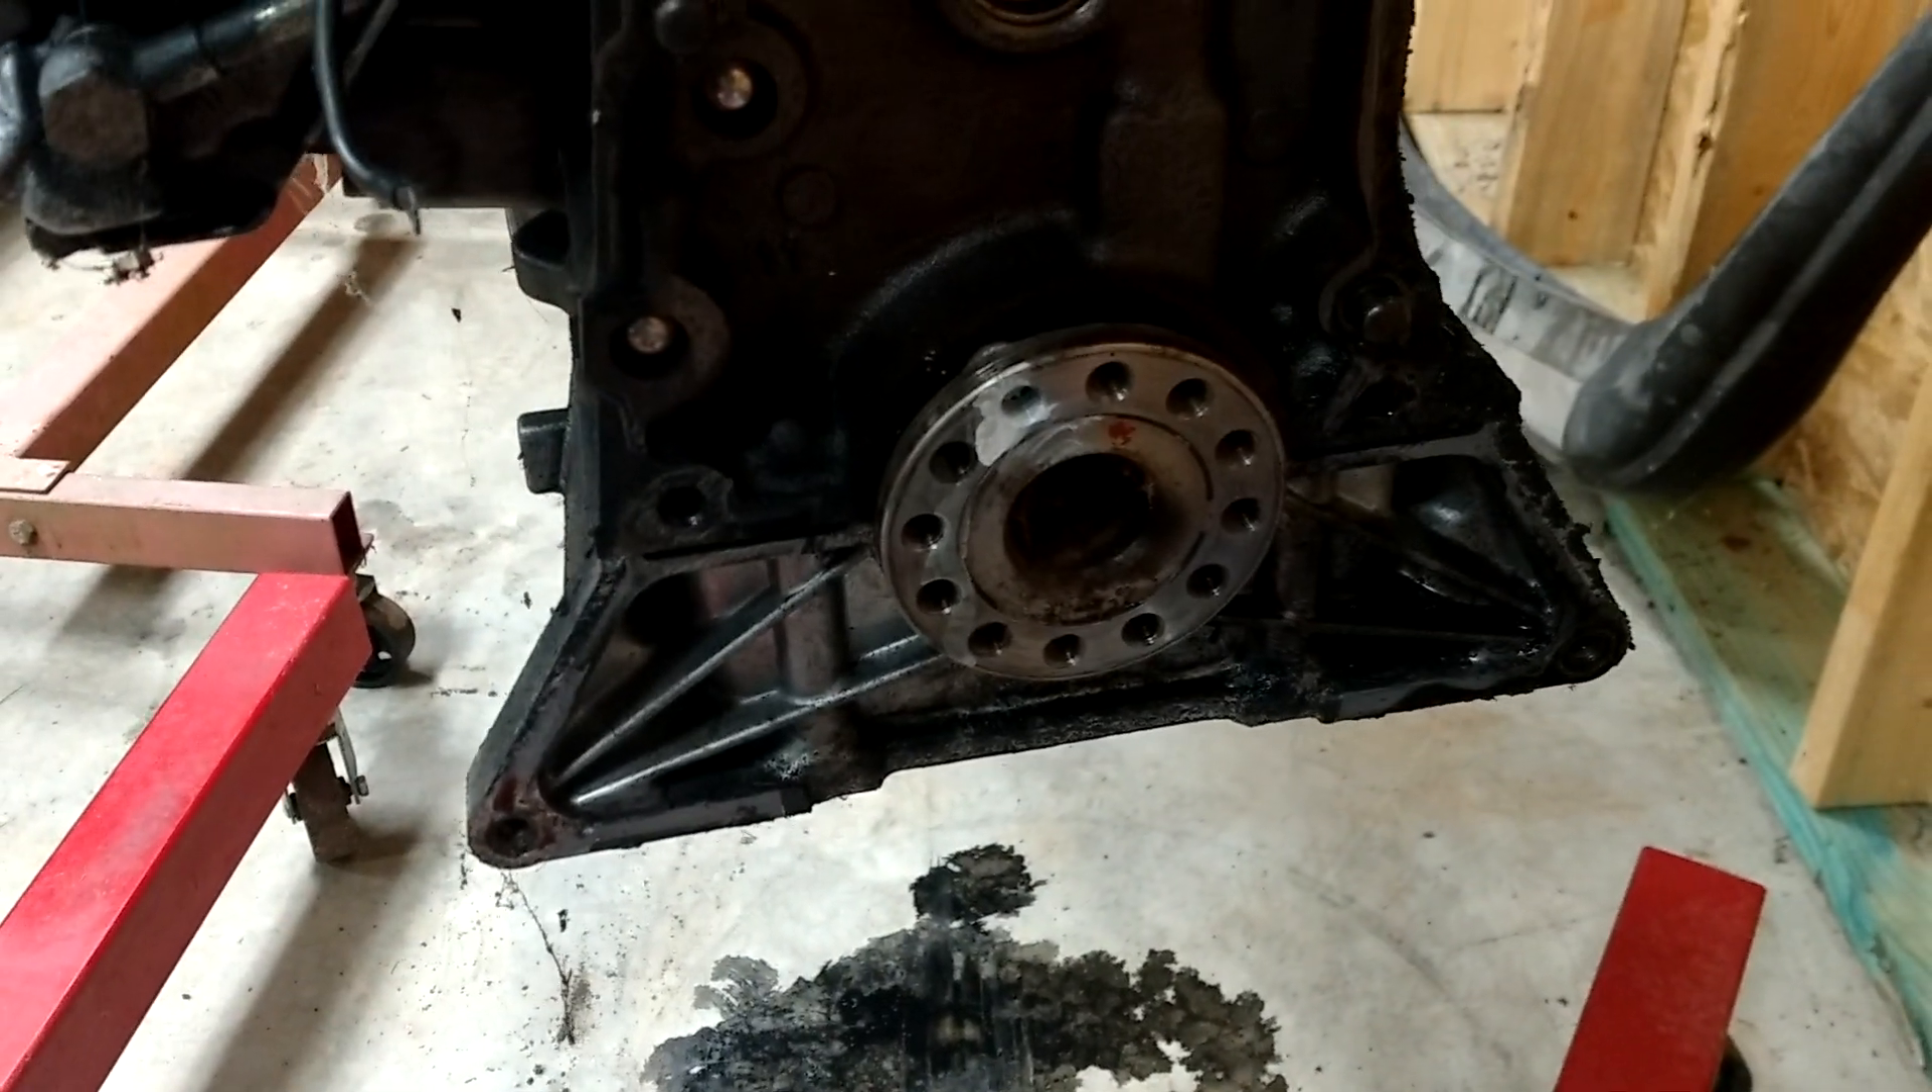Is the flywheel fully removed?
Yes.